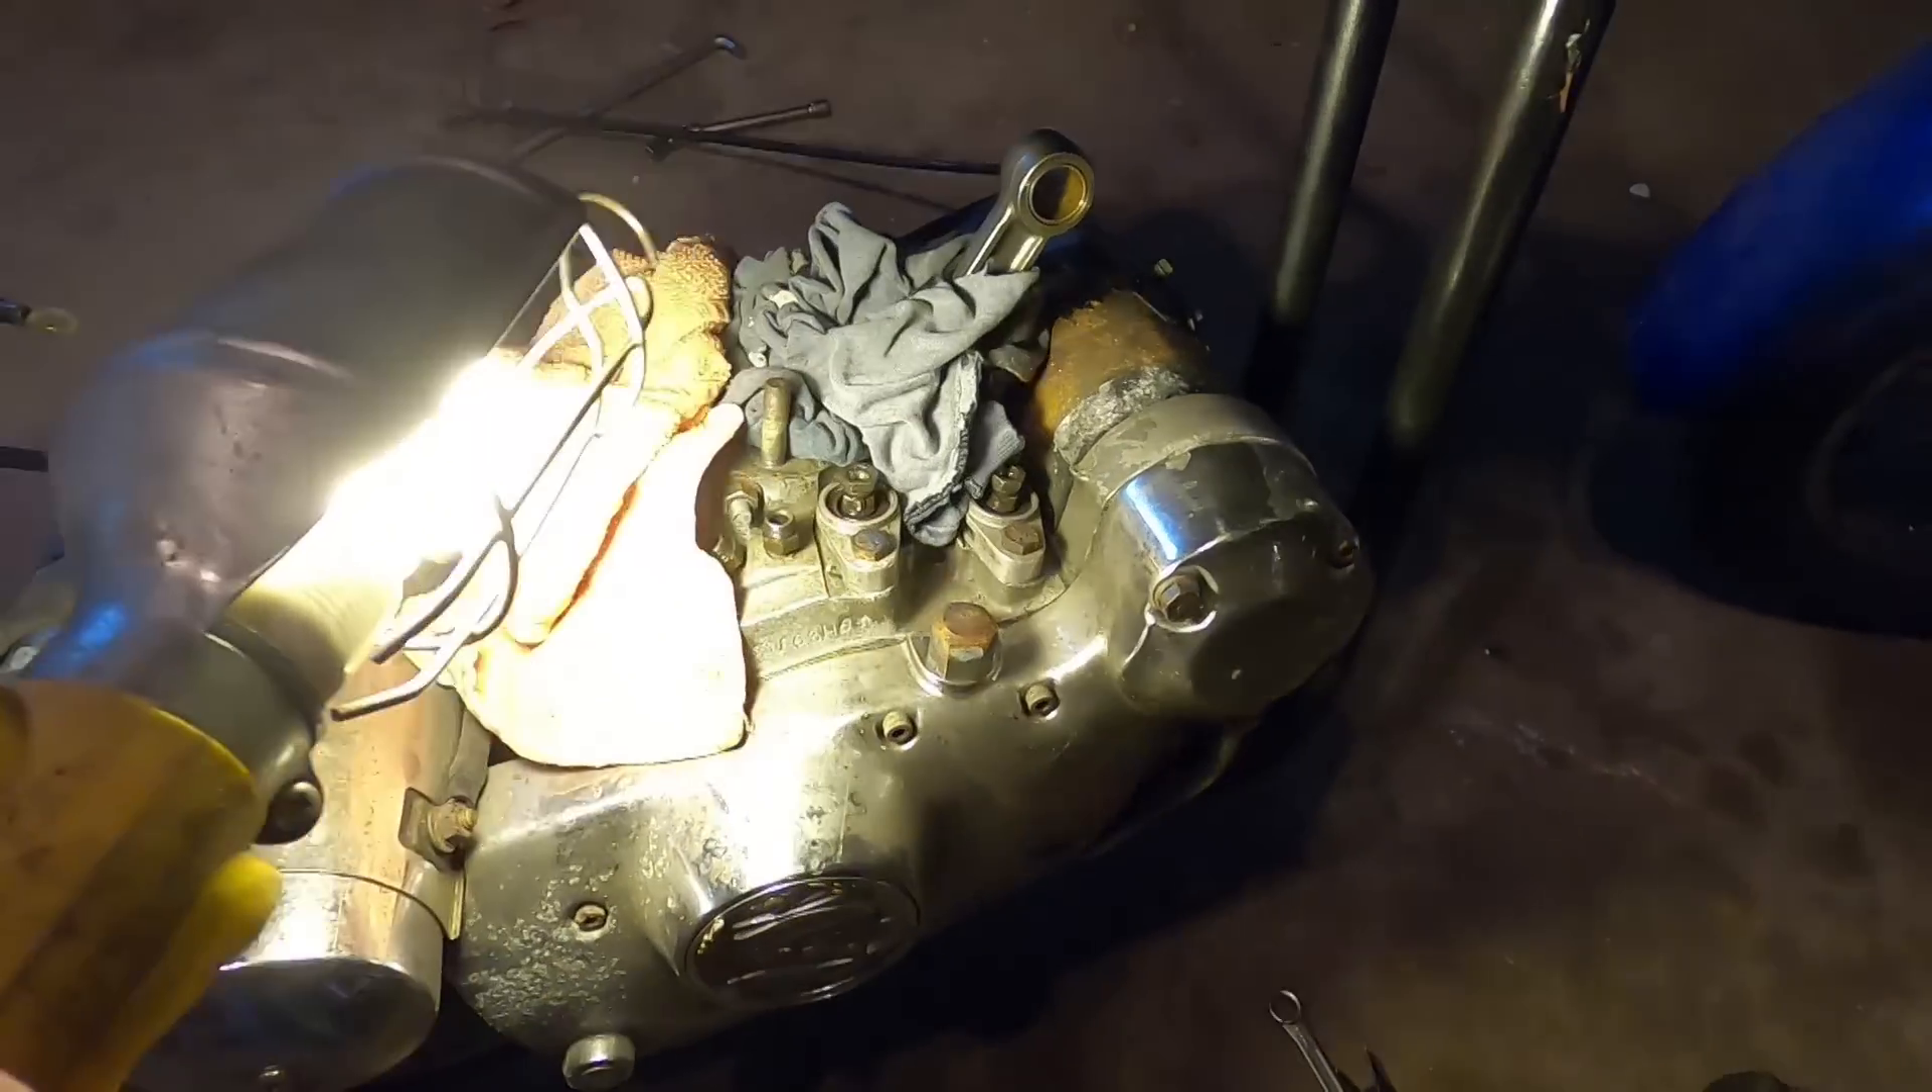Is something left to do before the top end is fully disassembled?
No.